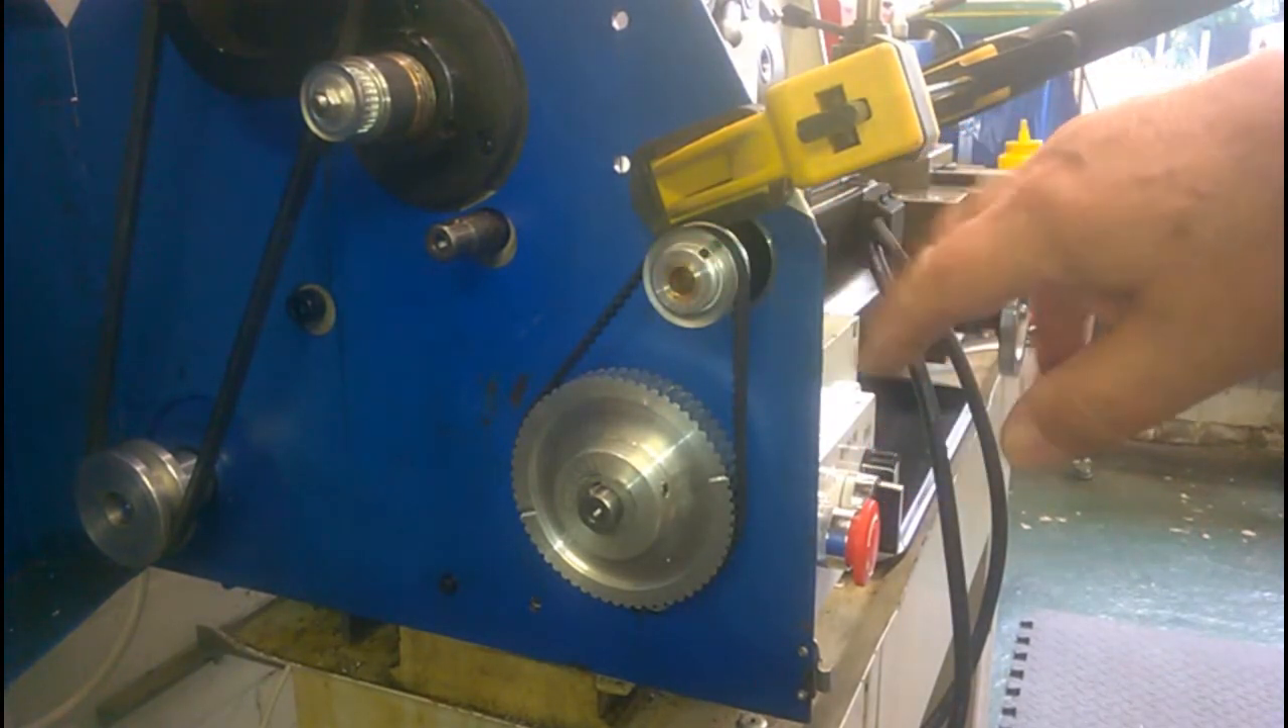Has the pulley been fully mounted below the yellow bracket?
Yes.